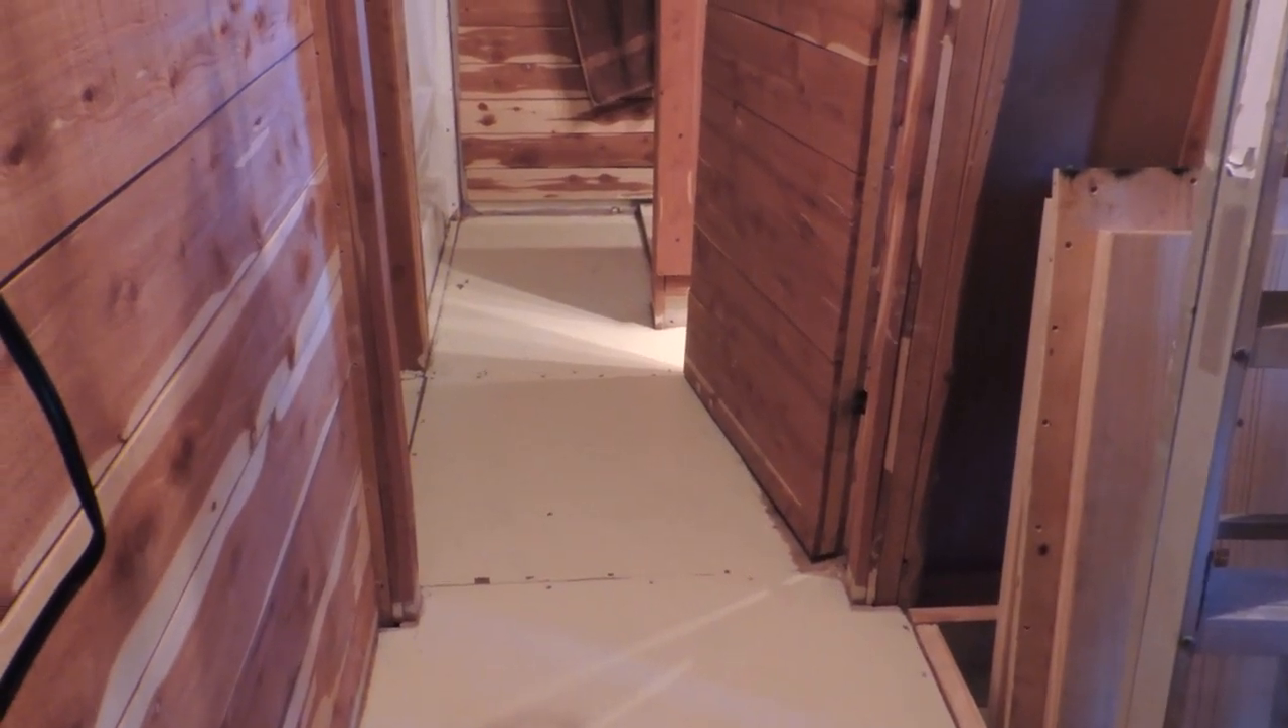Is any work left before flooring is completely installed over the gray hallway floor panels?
Yes.